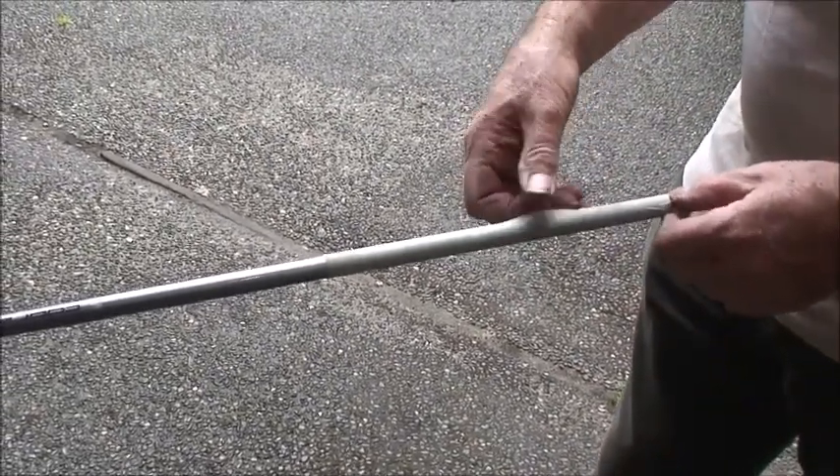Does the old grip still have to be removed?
No.